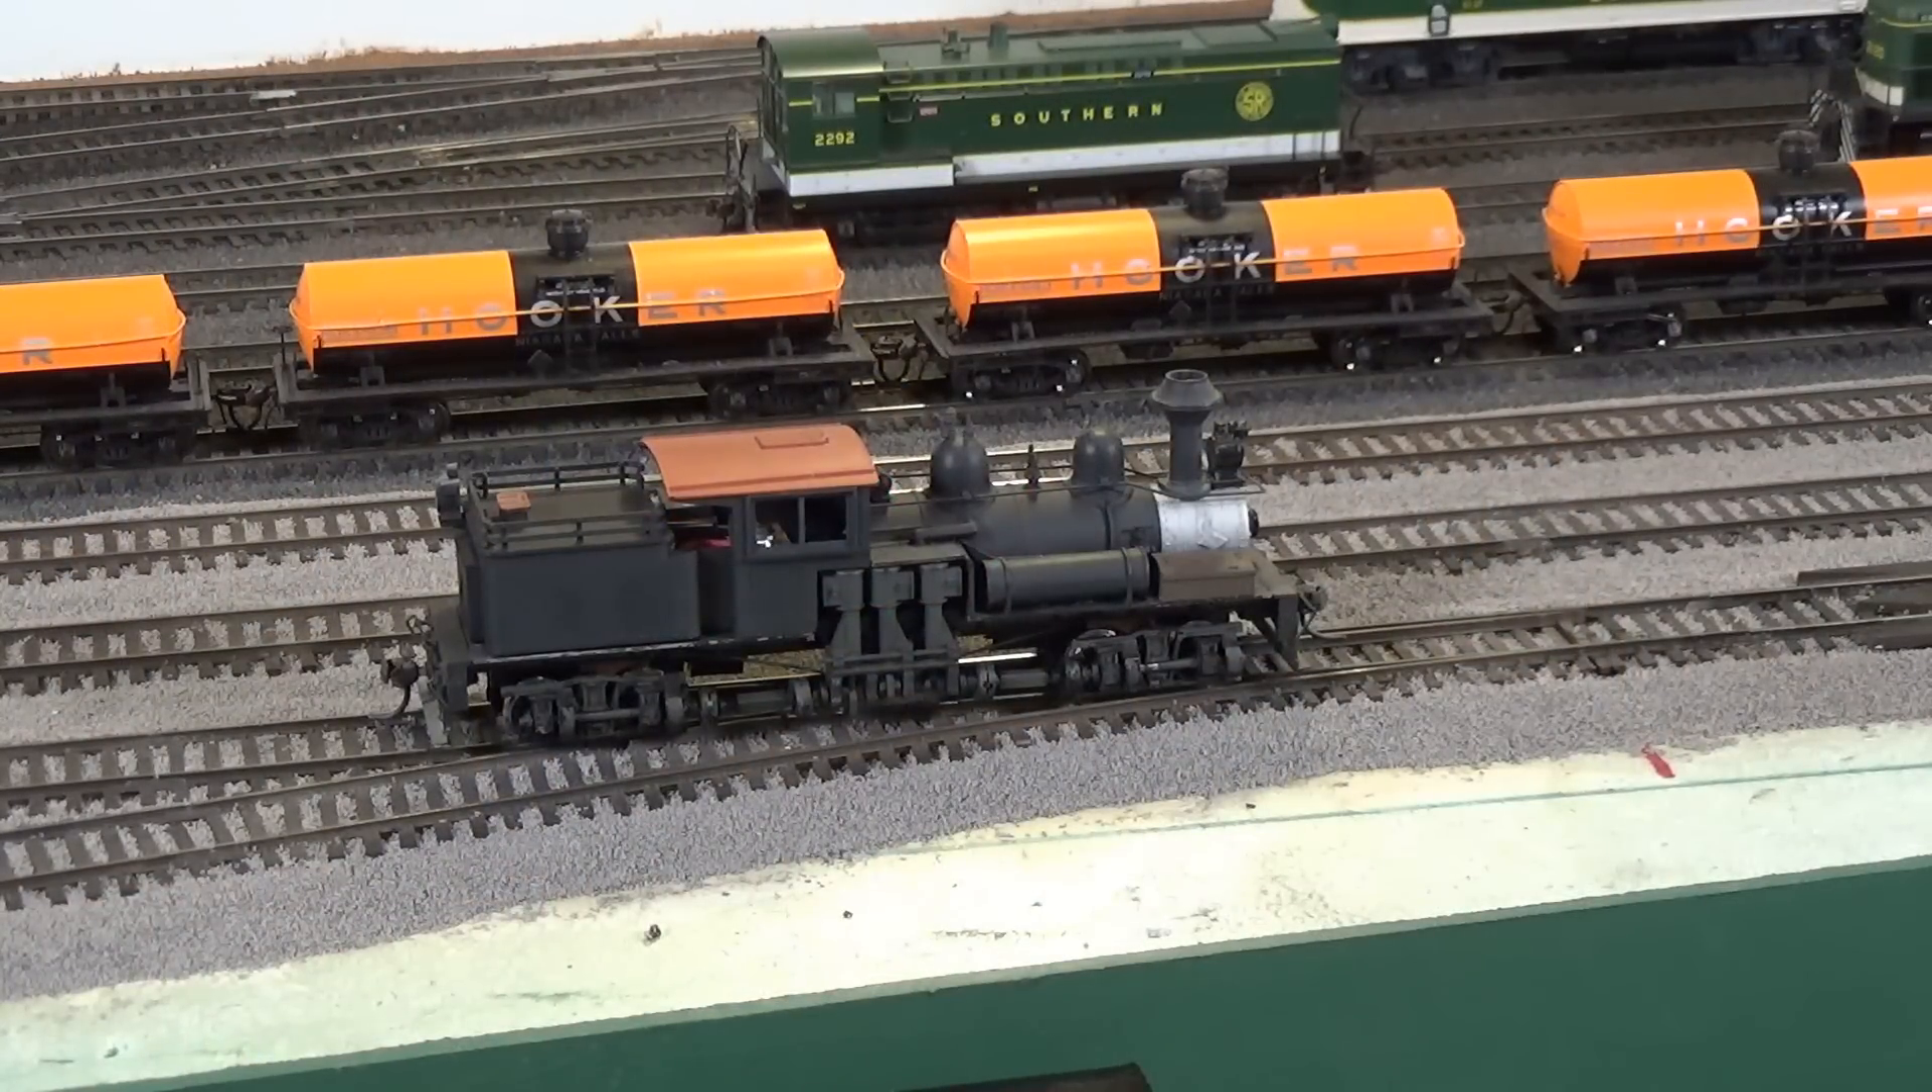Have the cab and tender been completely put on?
Yes.